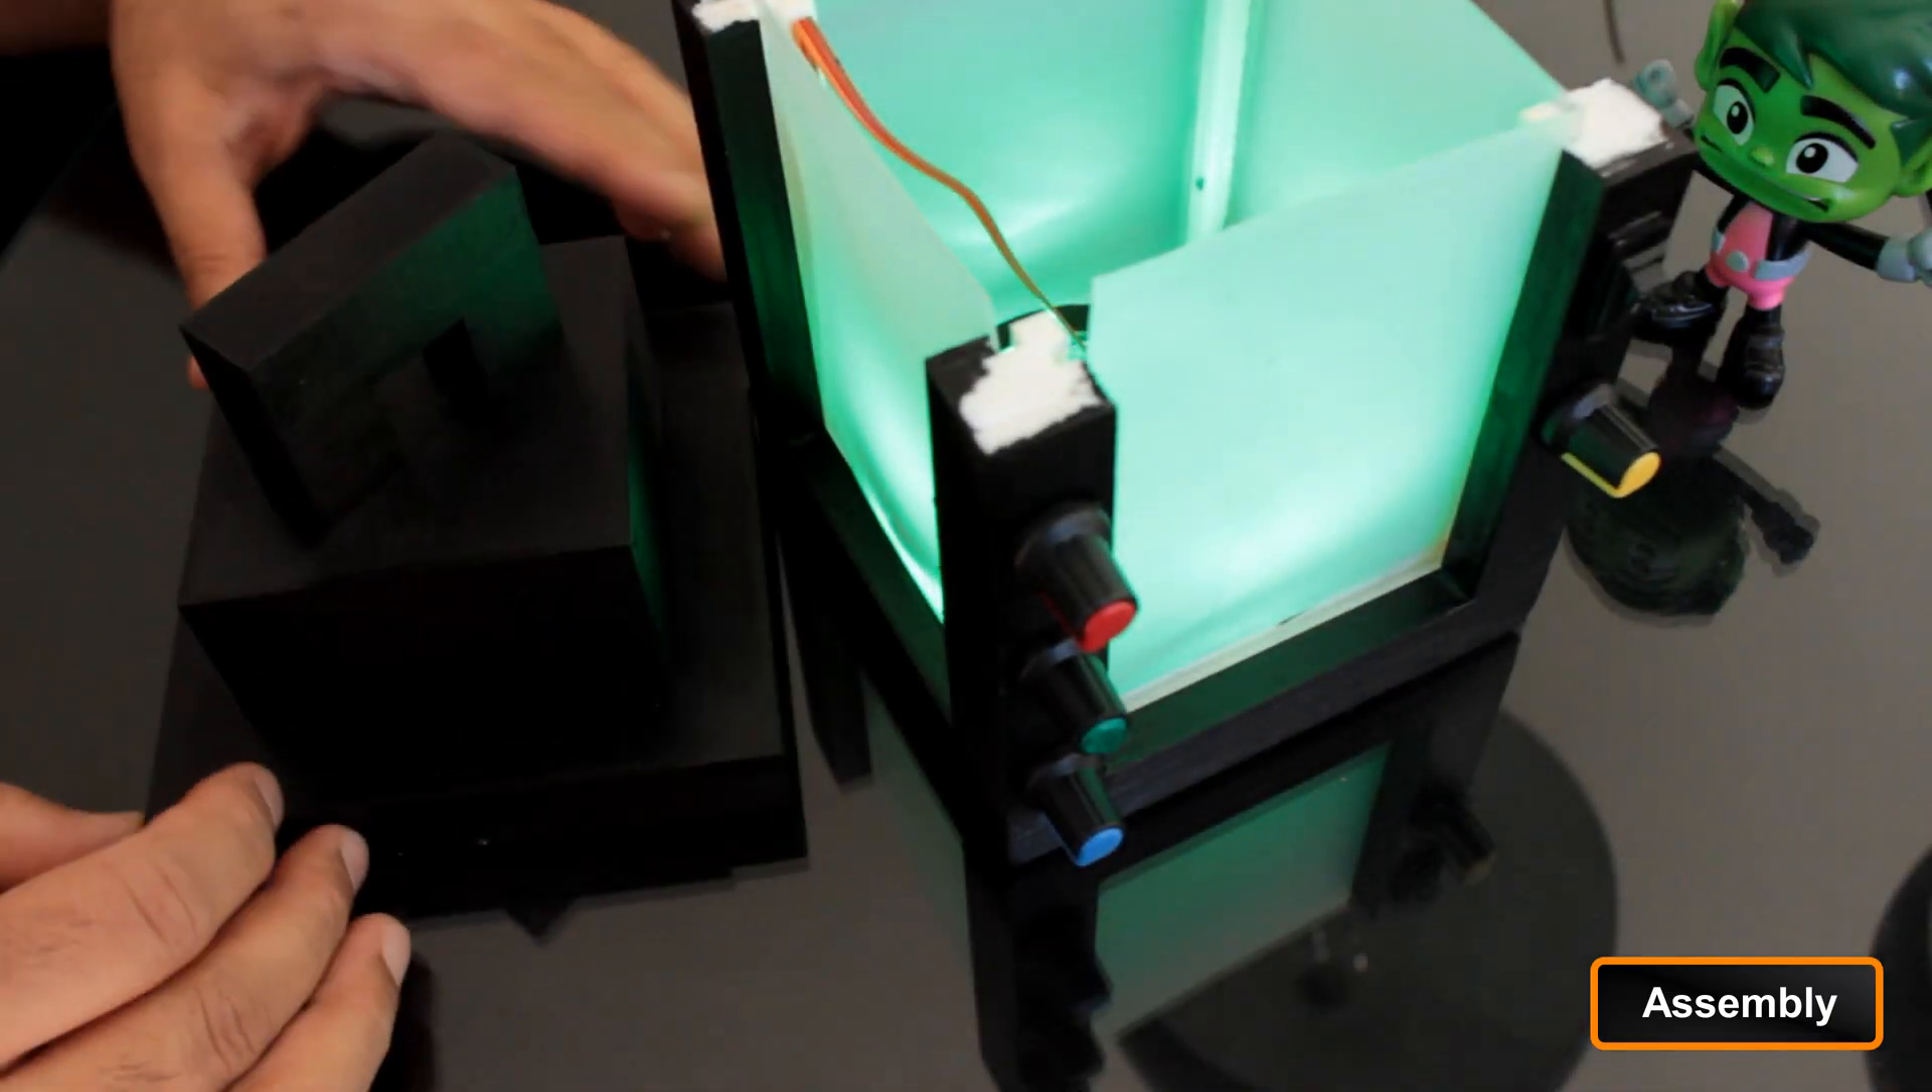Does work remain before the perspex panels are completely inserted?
No.